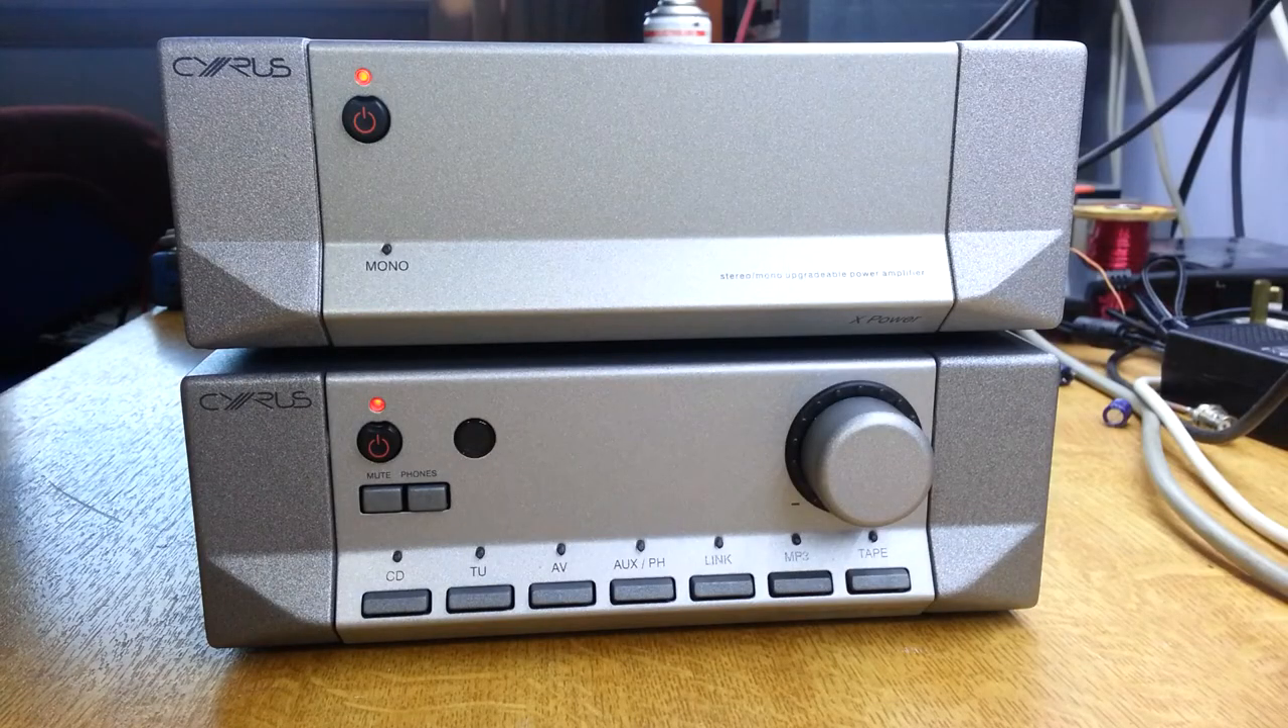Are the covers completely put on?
Yes.